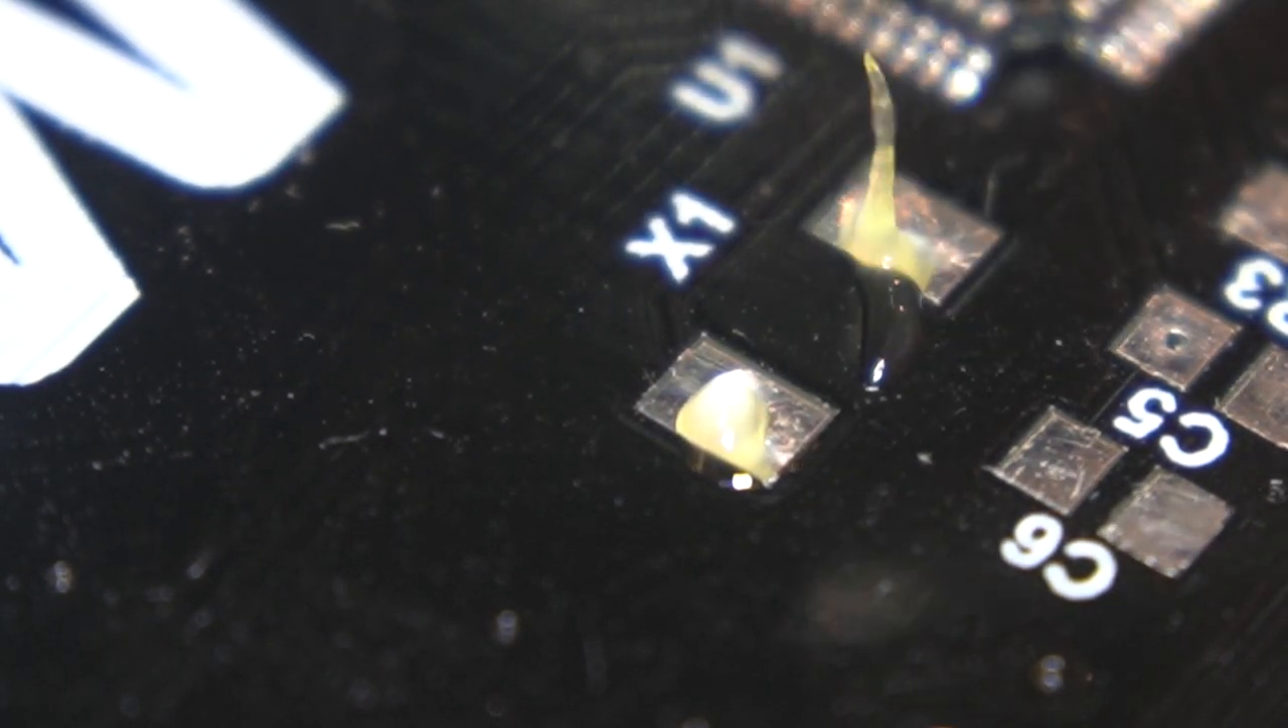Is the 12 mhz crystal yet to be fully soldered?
Yes.